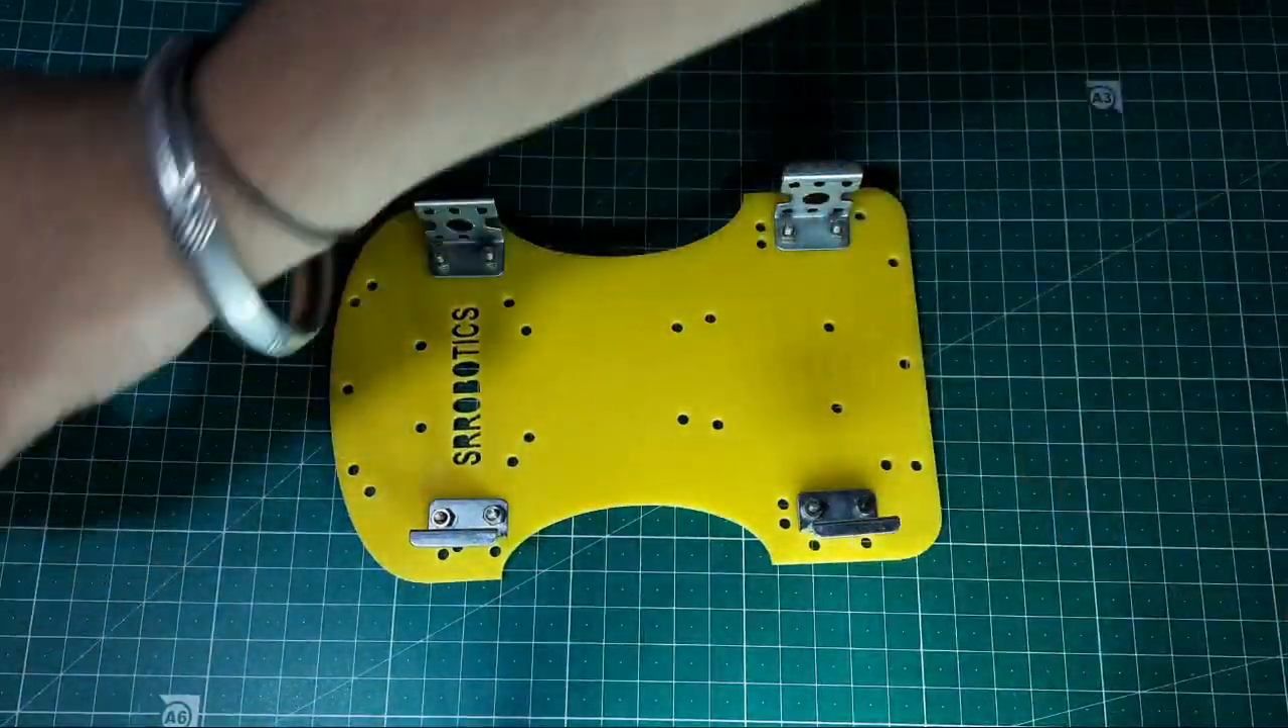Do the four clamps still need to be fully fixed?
No.